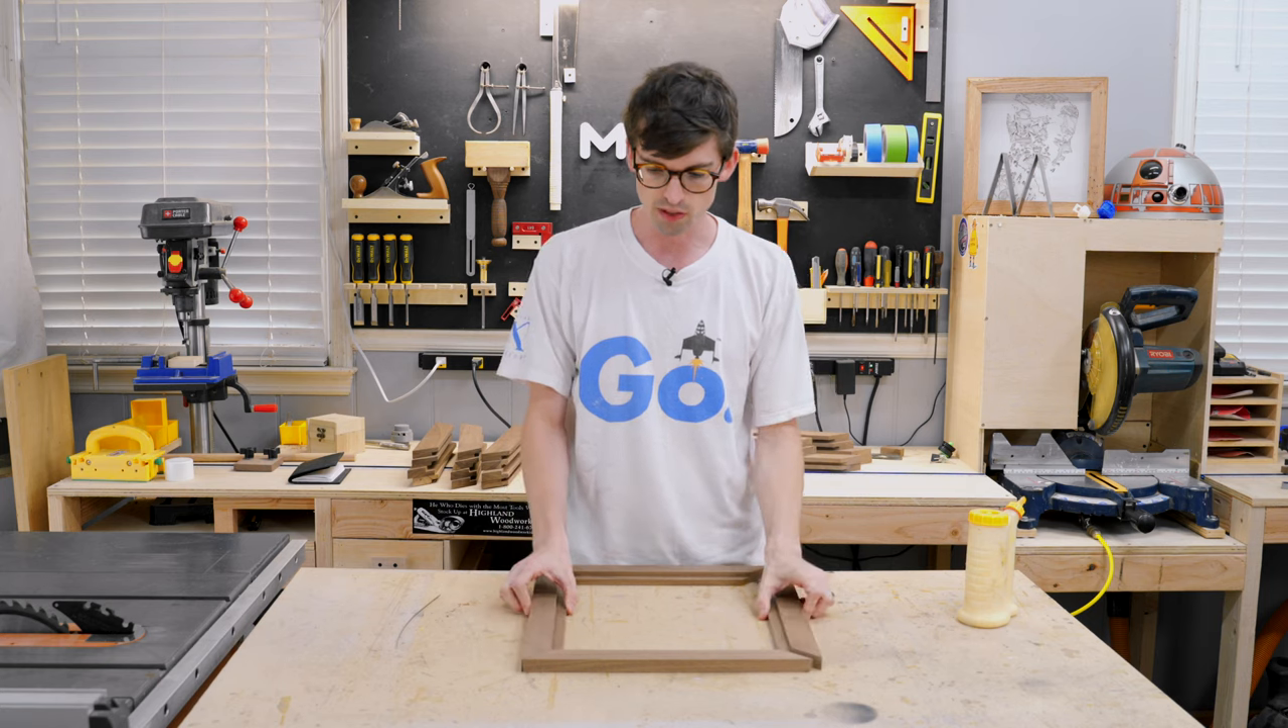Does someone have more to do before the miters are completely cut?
No.